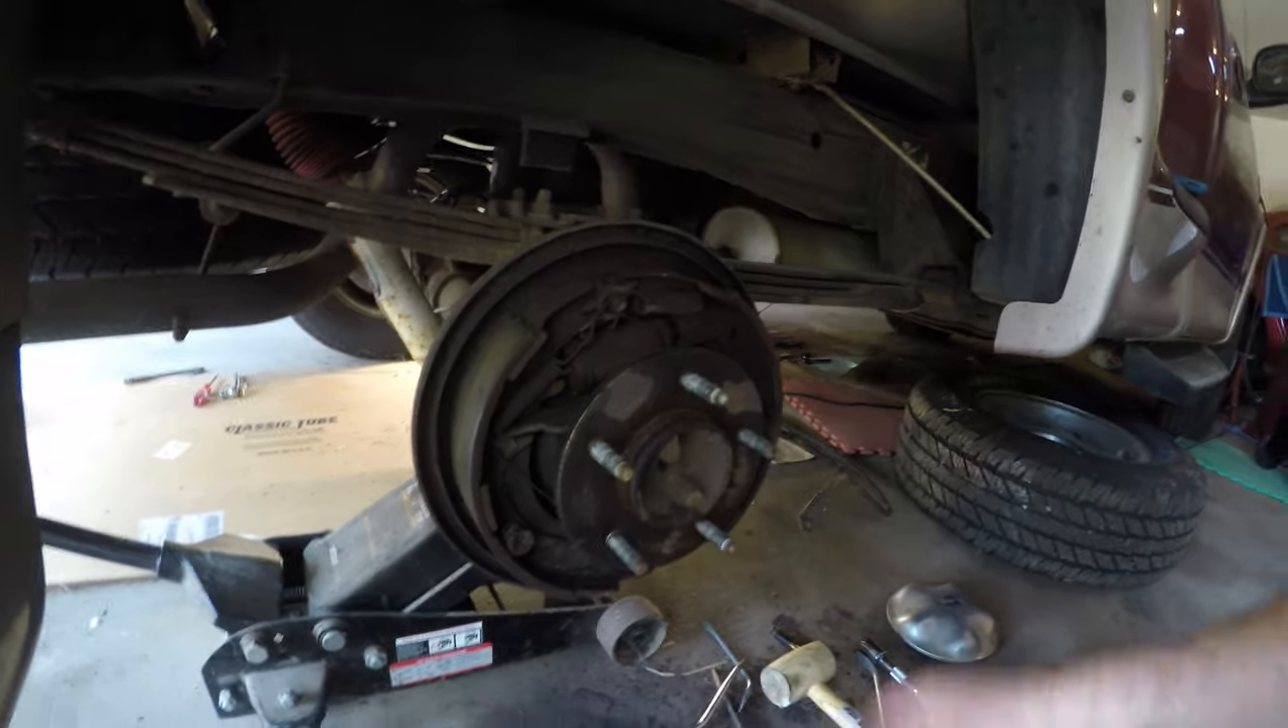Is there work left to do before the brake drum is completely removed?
No.